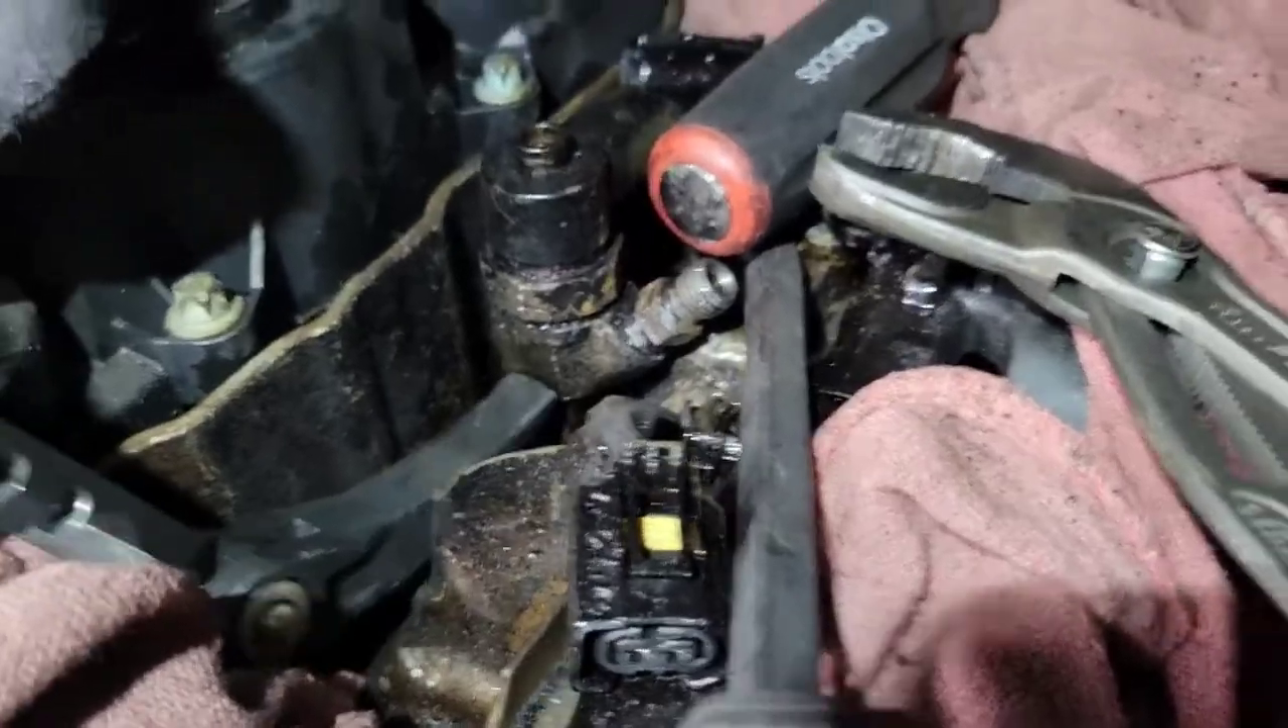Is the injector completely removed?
No.